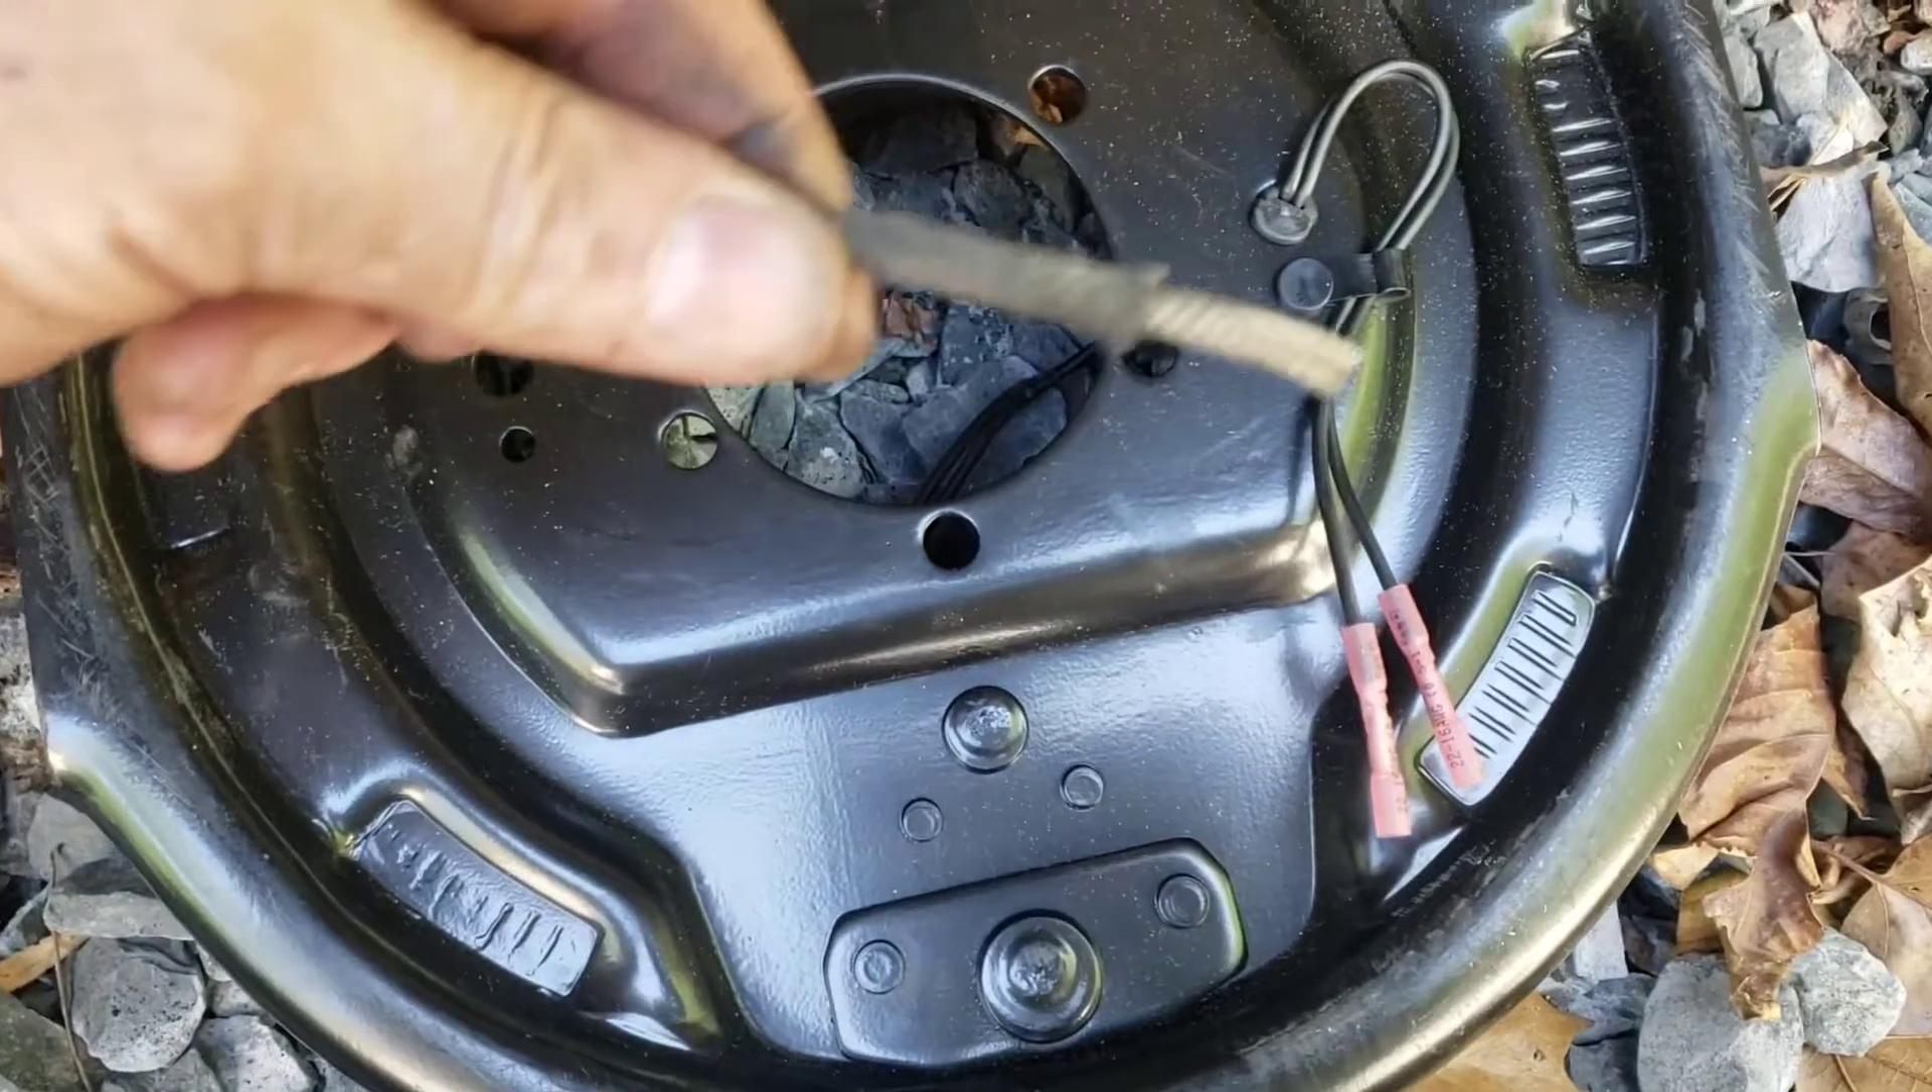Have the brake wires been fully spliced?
No.